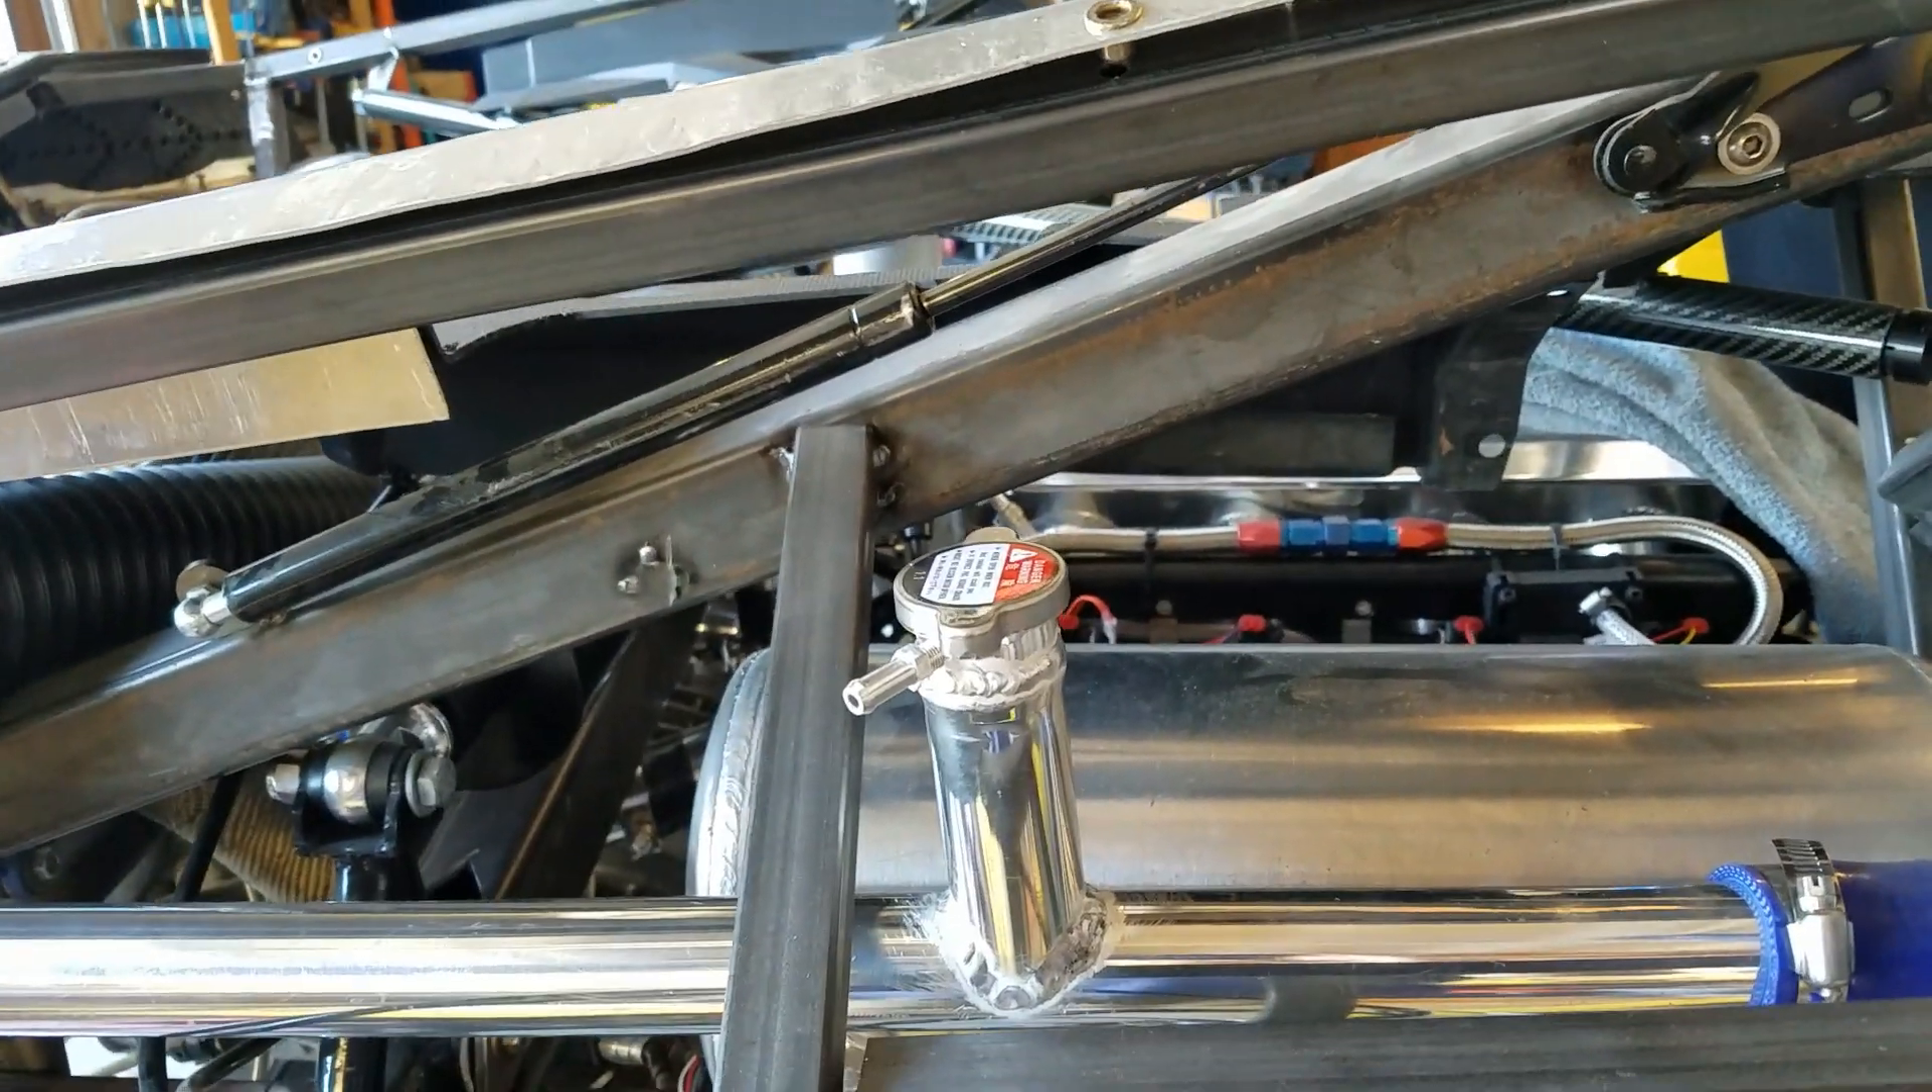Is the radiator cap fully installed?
Yes.